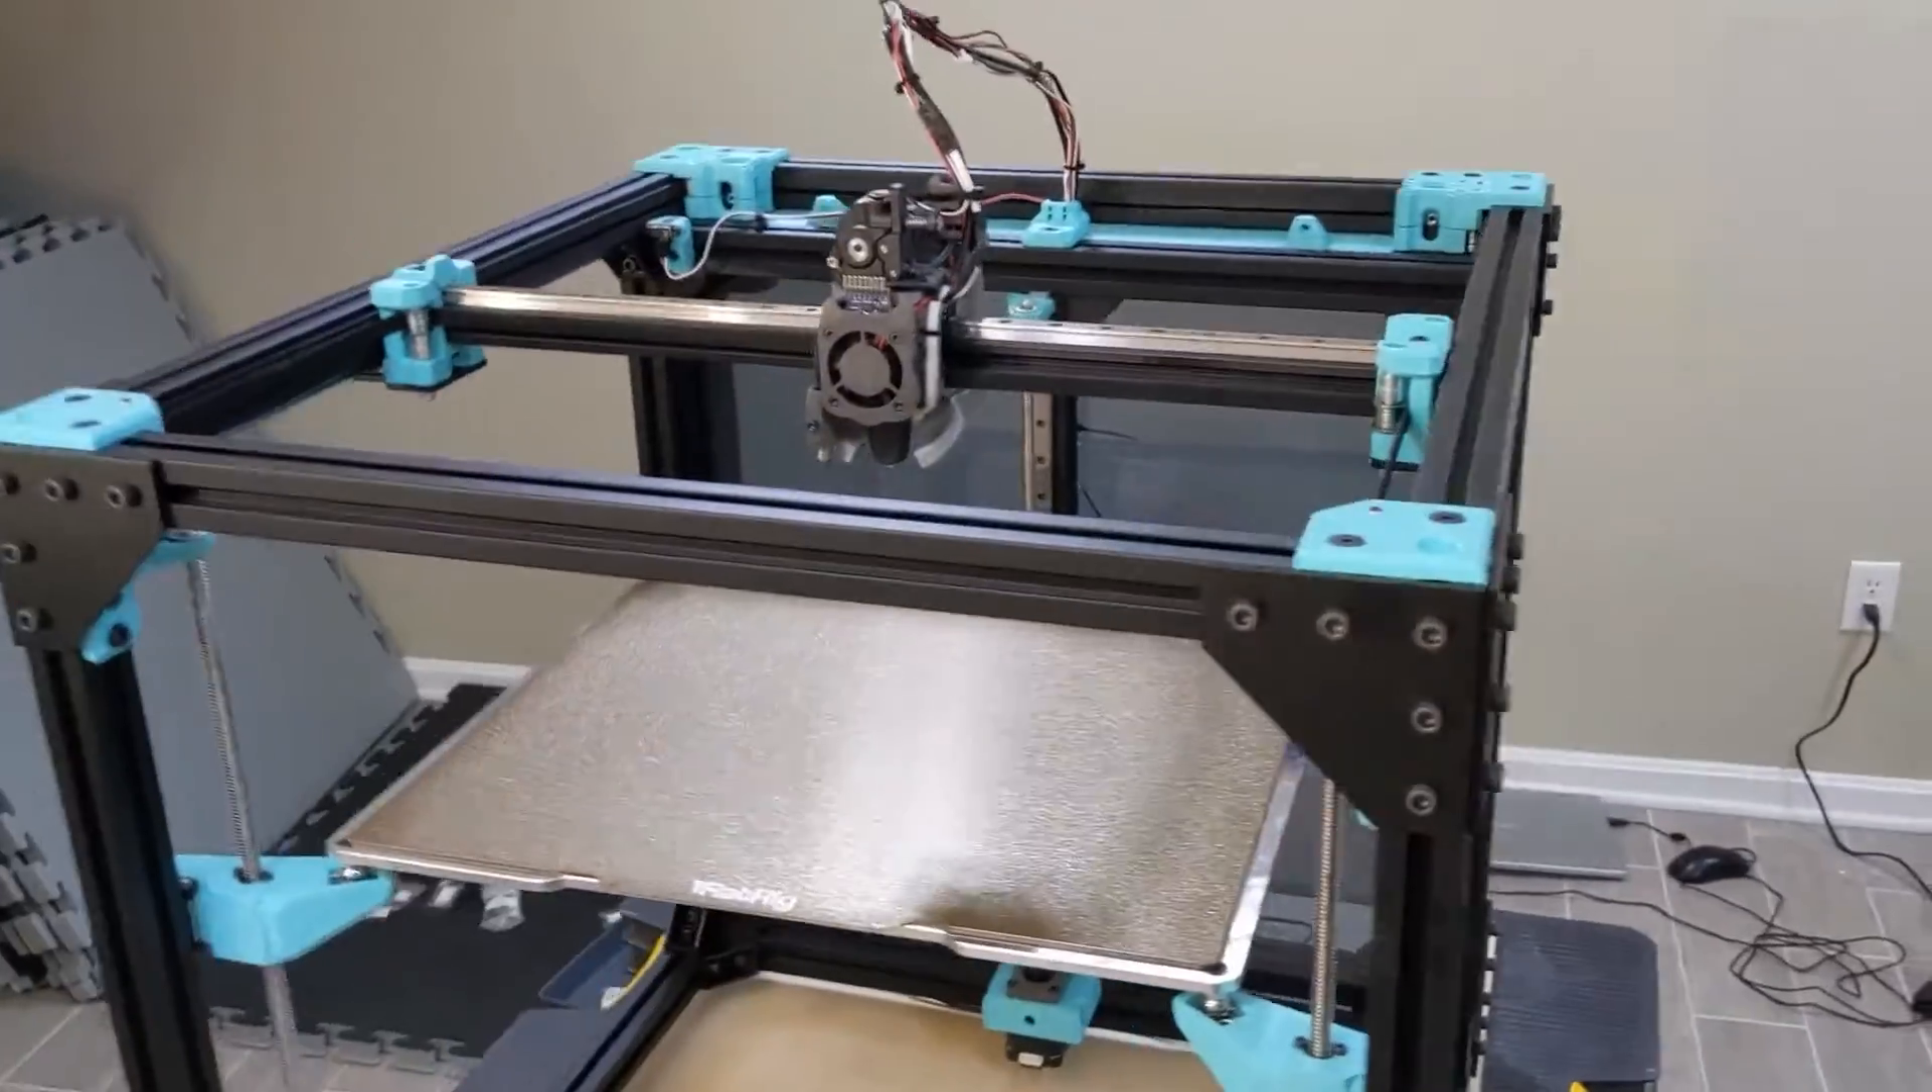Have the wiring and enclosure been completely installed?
No.